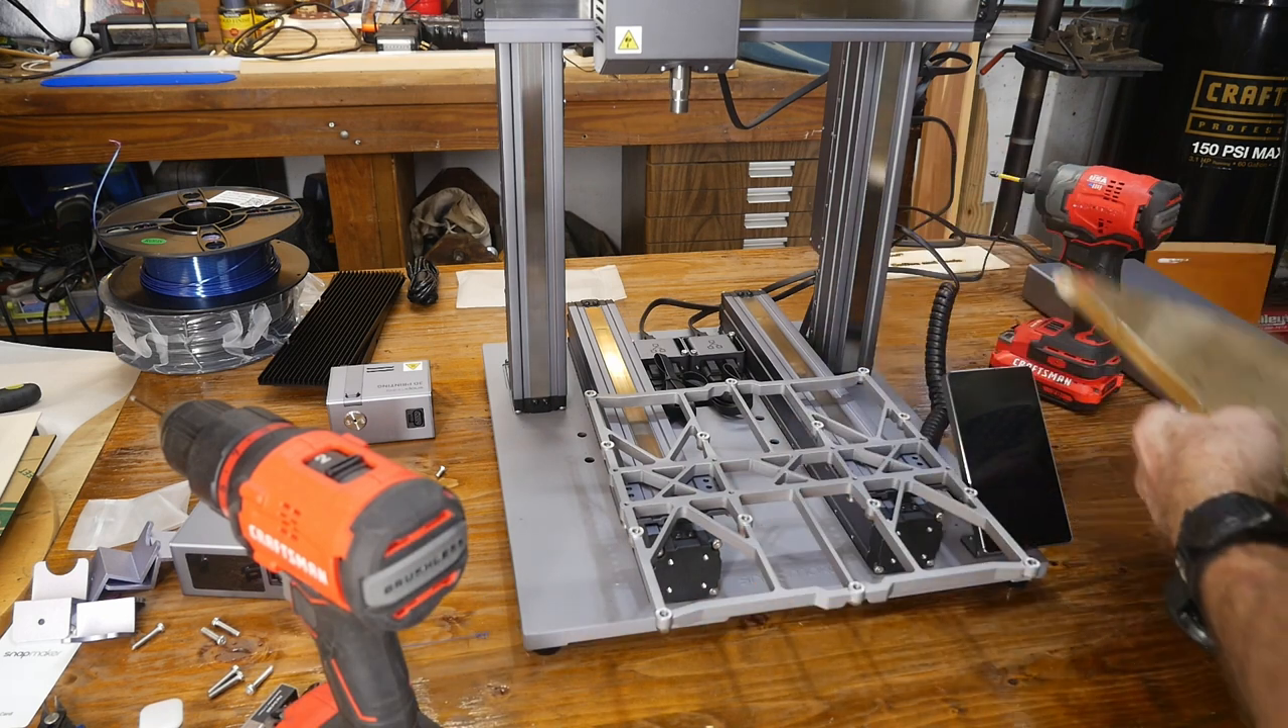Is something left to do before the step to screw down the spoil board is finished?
Yes.